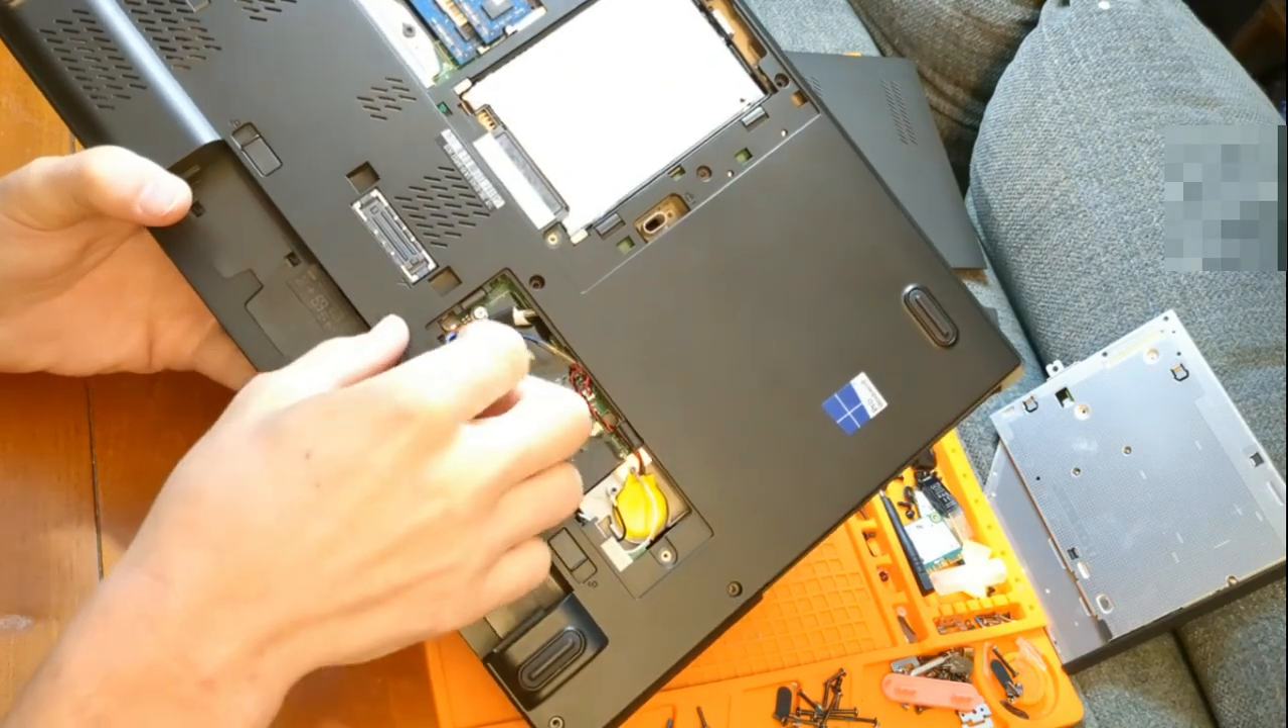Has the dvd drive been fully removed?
Yes.